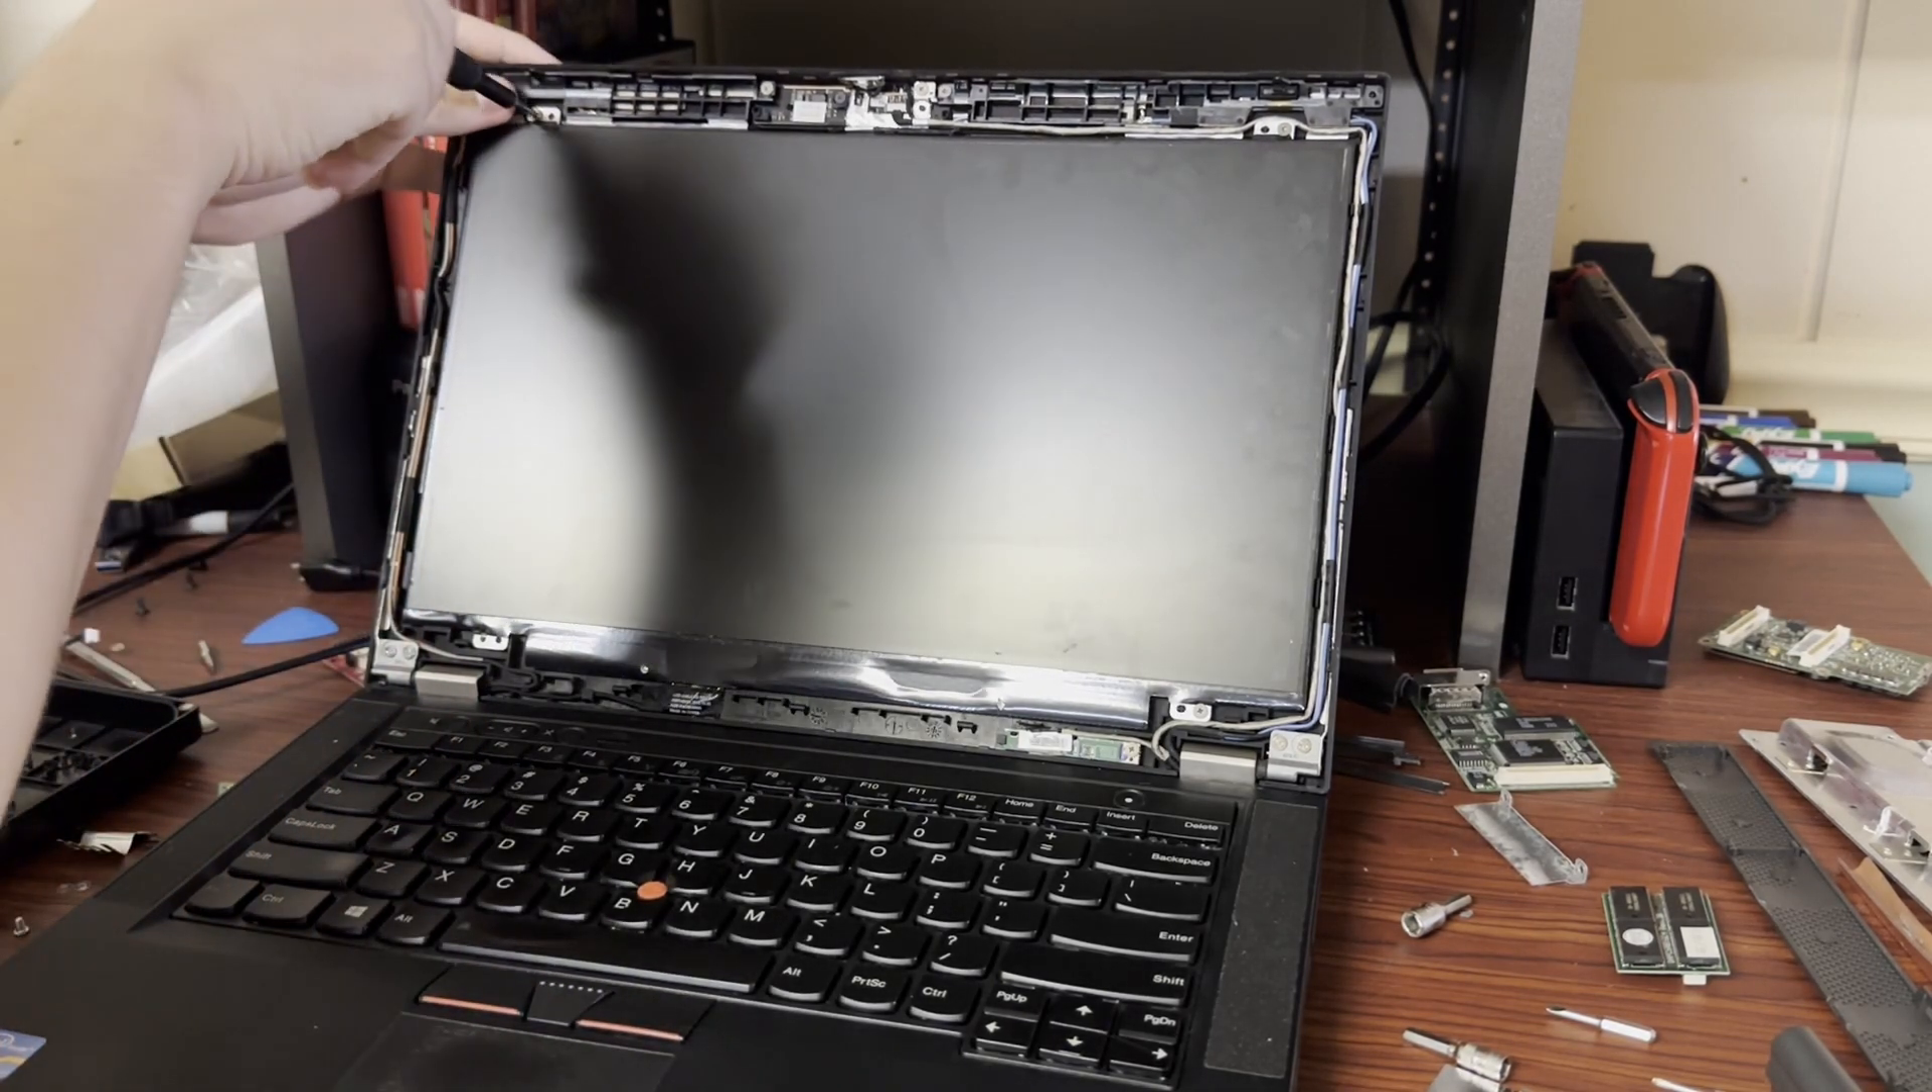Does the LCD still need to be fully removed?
Yes.